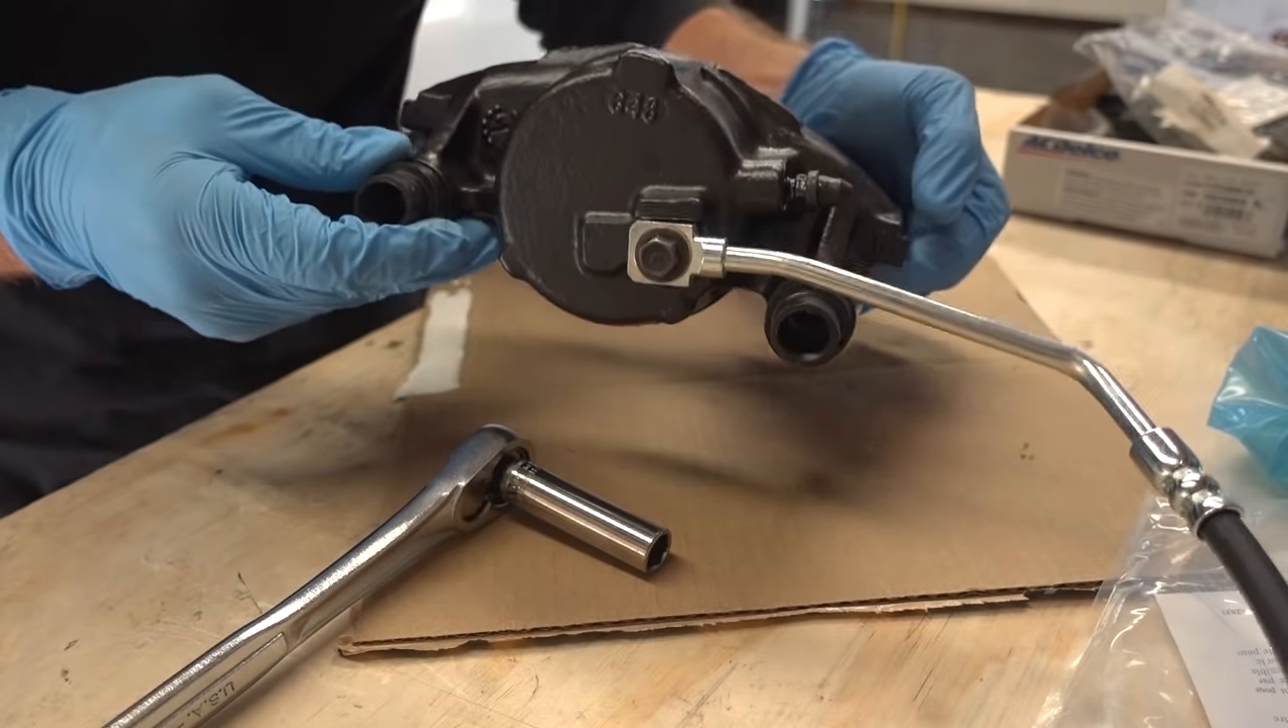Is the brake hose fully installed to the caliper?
Yes.